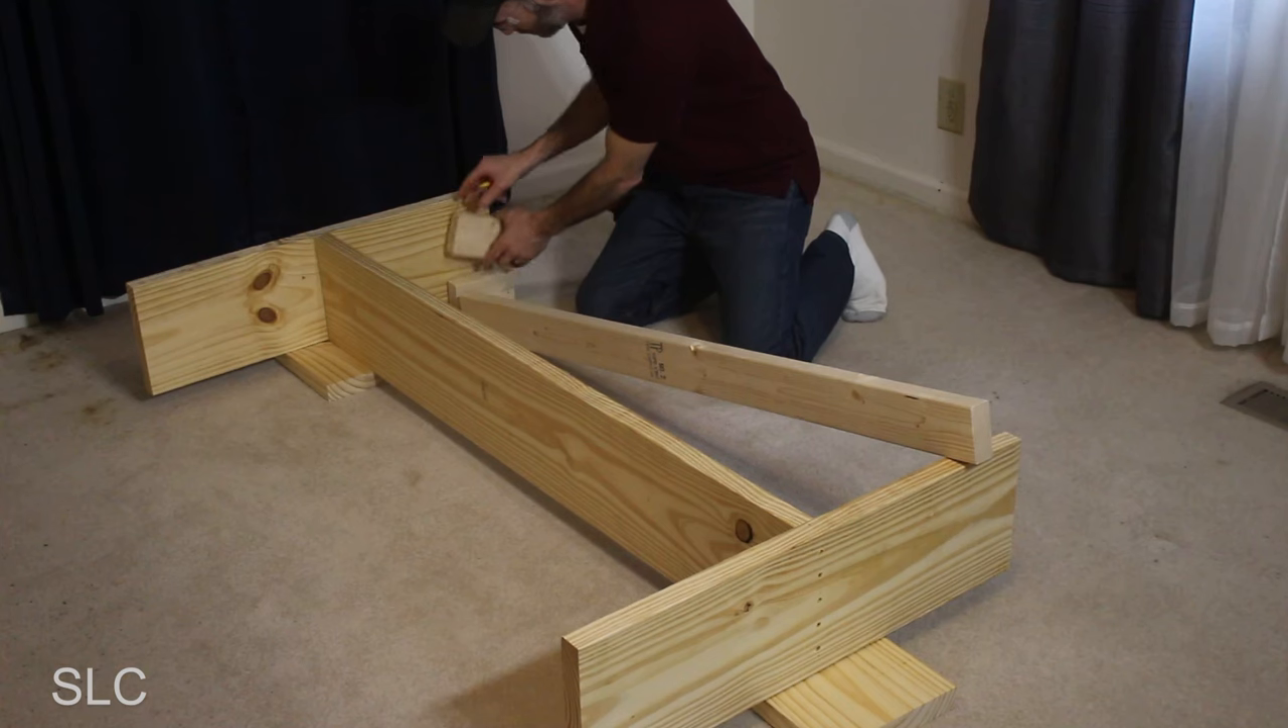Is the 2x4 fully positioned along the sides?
No.